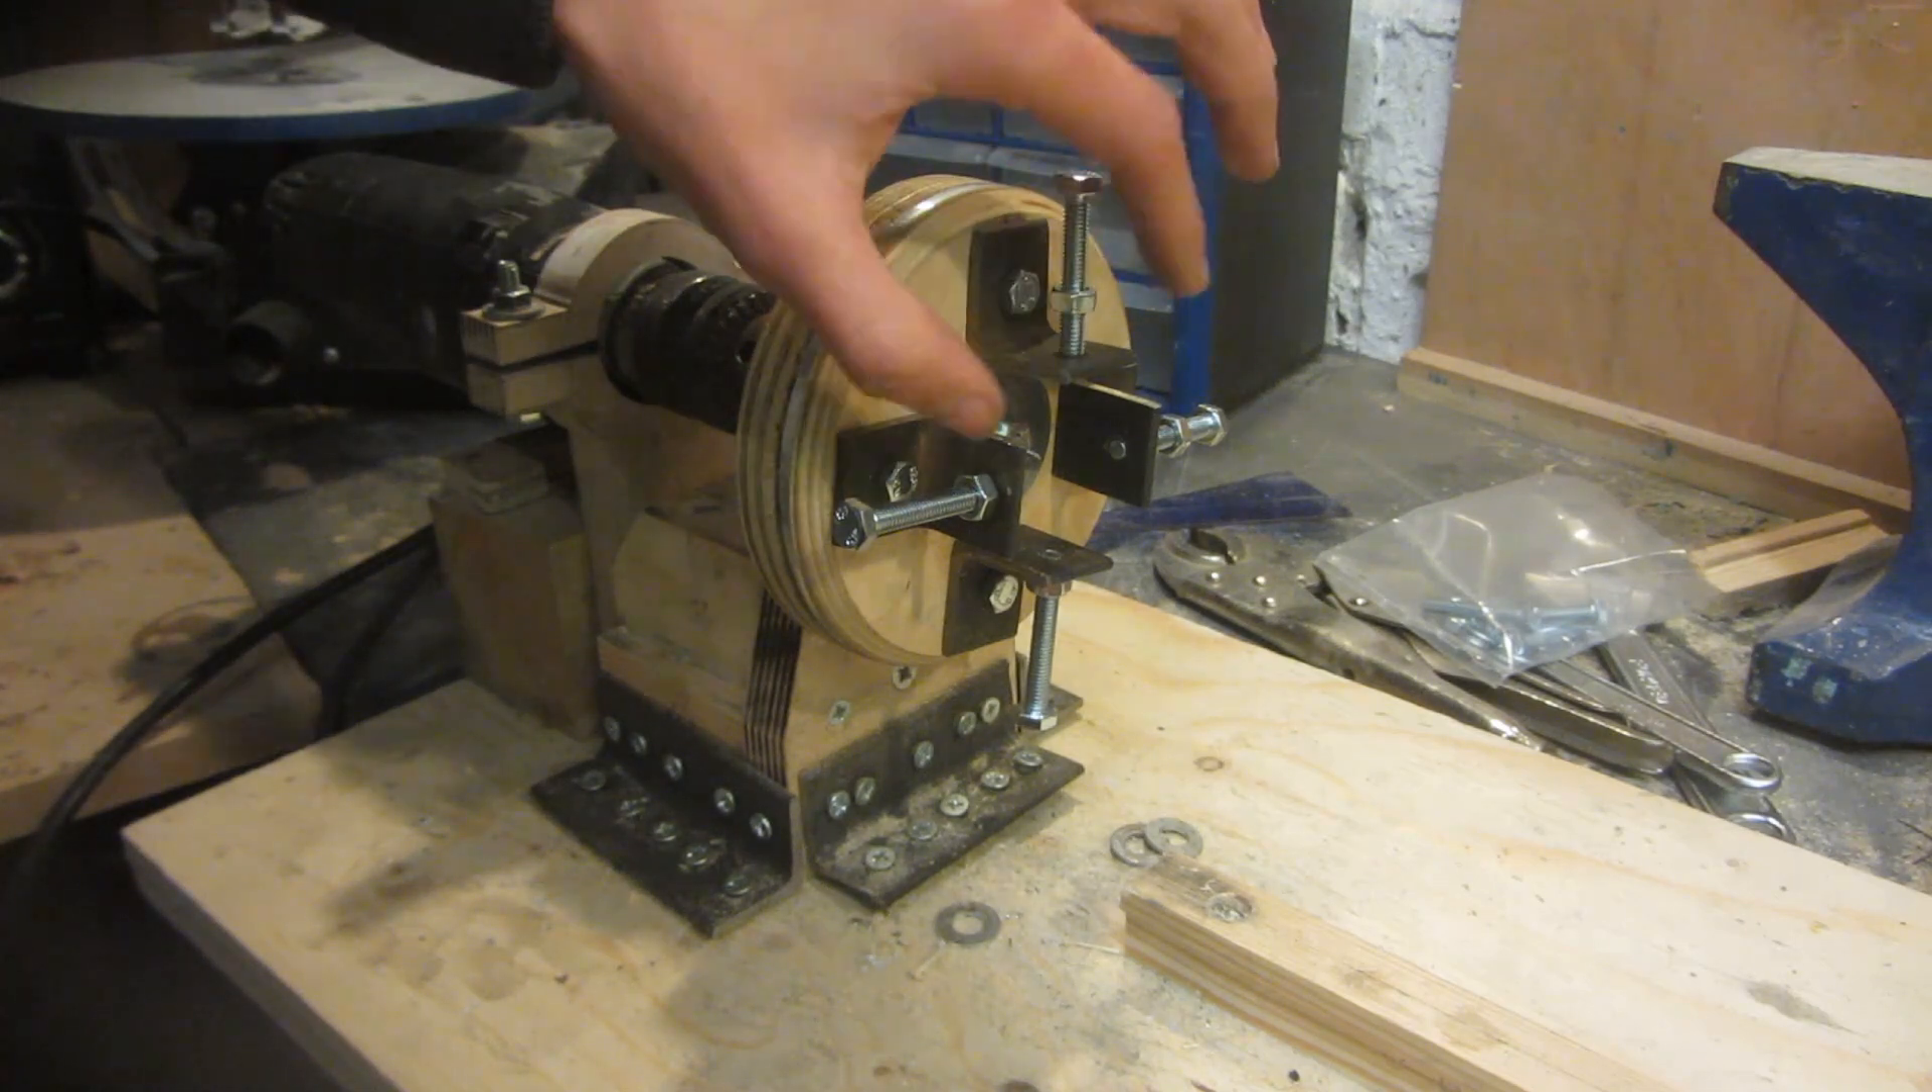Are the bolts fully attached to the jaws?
Yes.